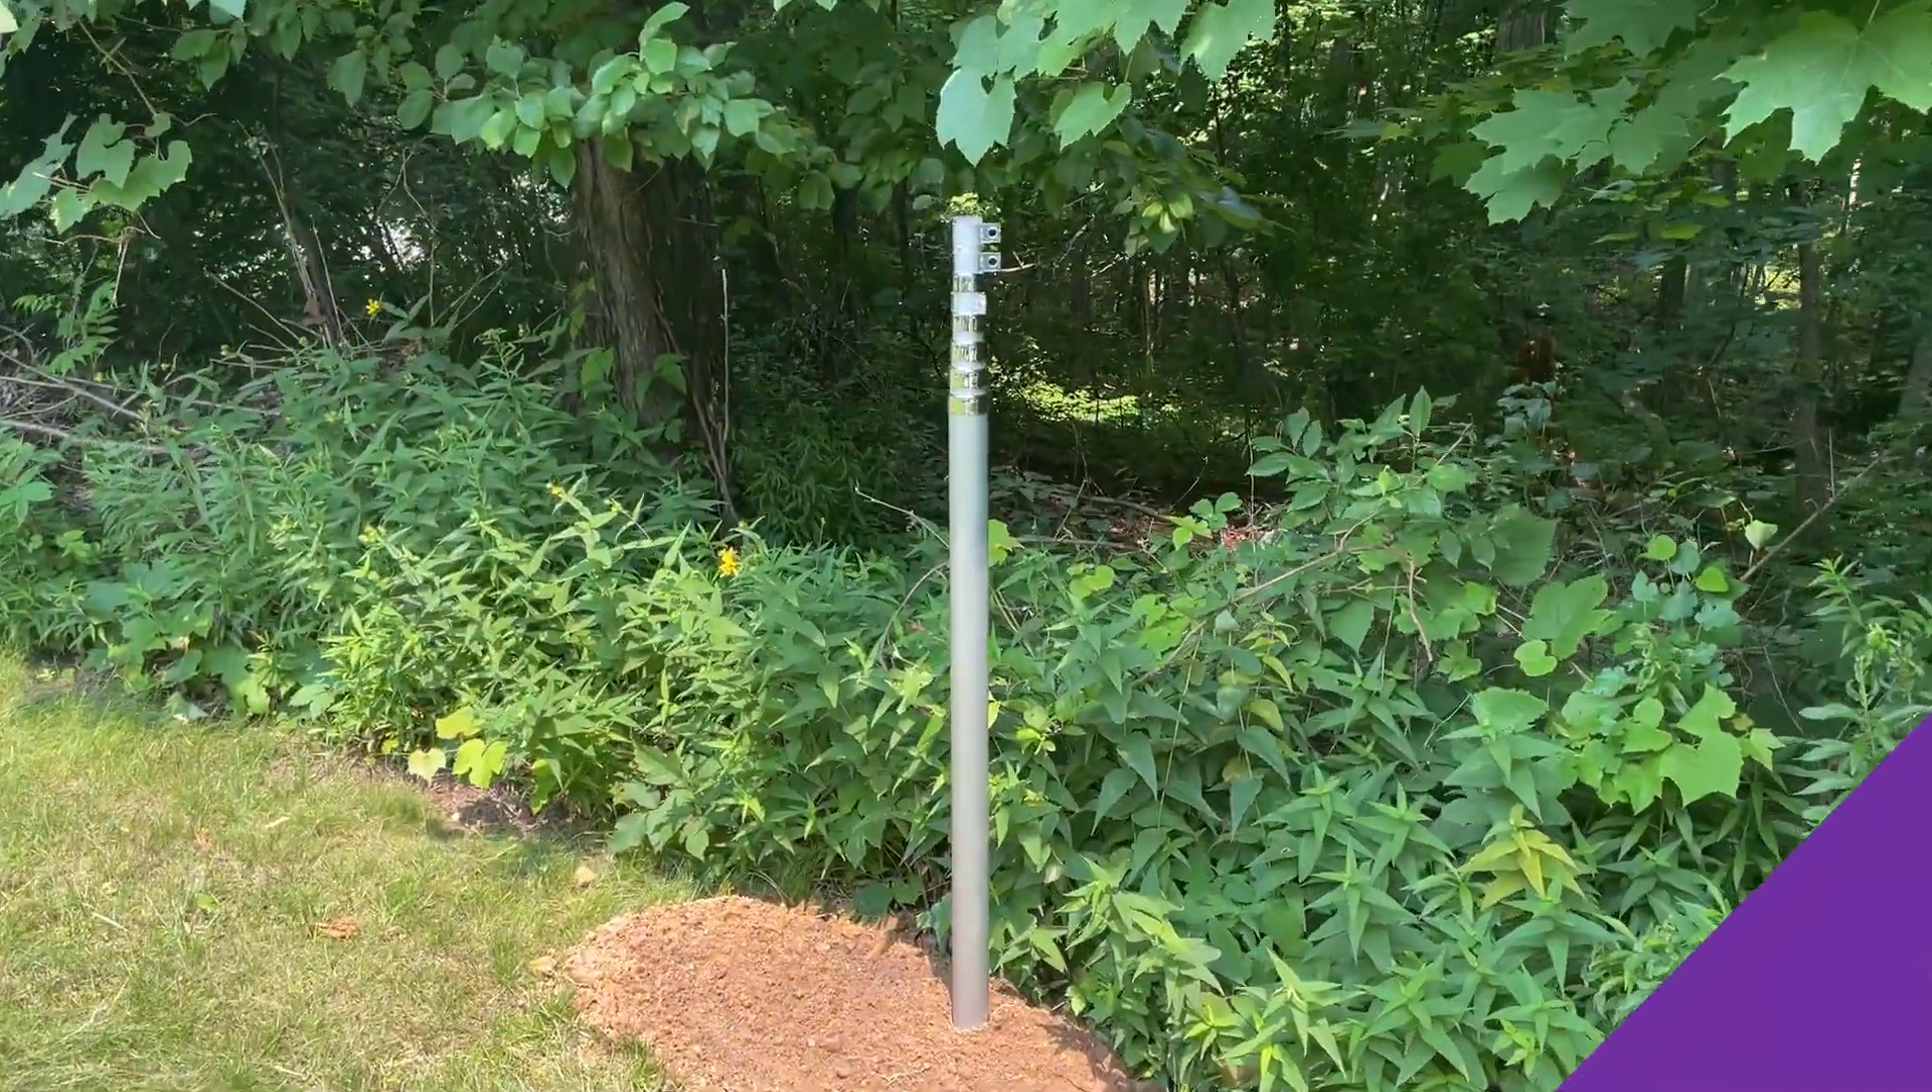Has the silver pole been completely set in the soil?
Yes.